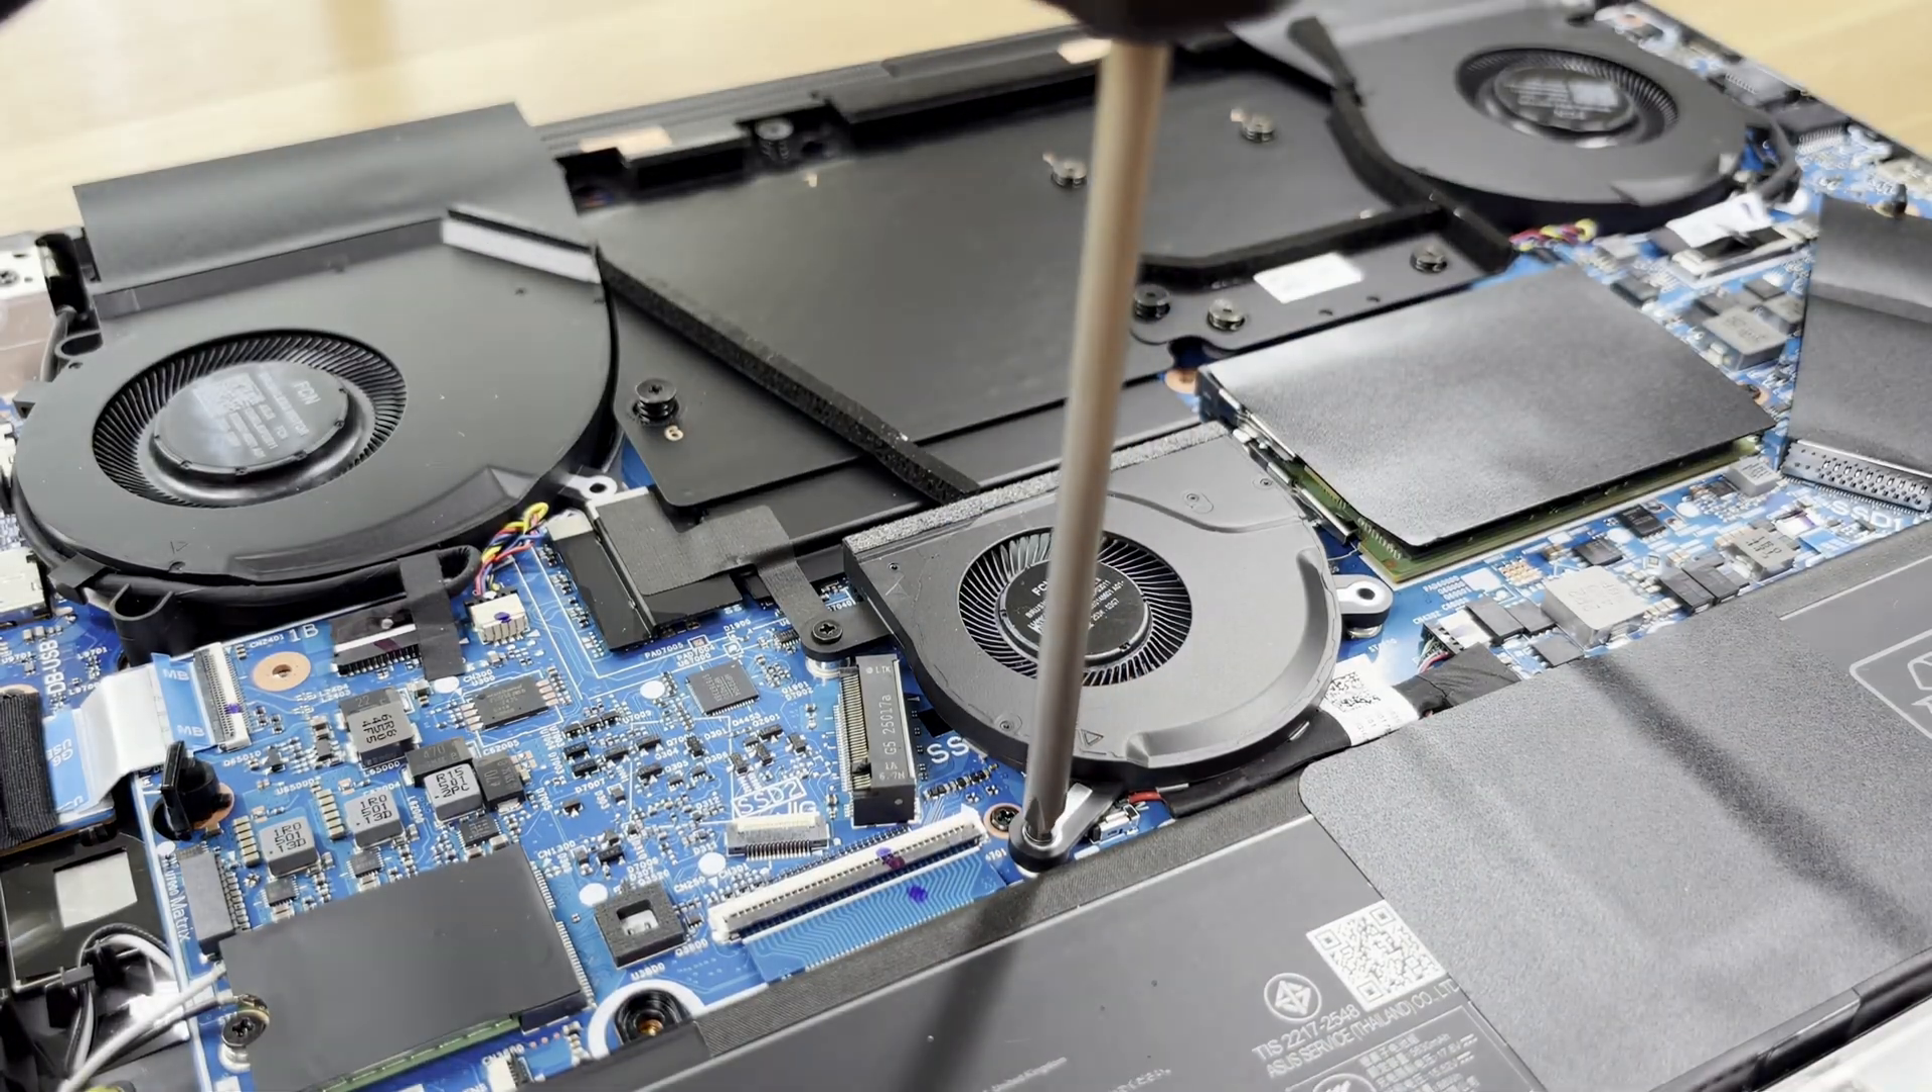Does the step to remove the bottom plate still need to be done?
No.